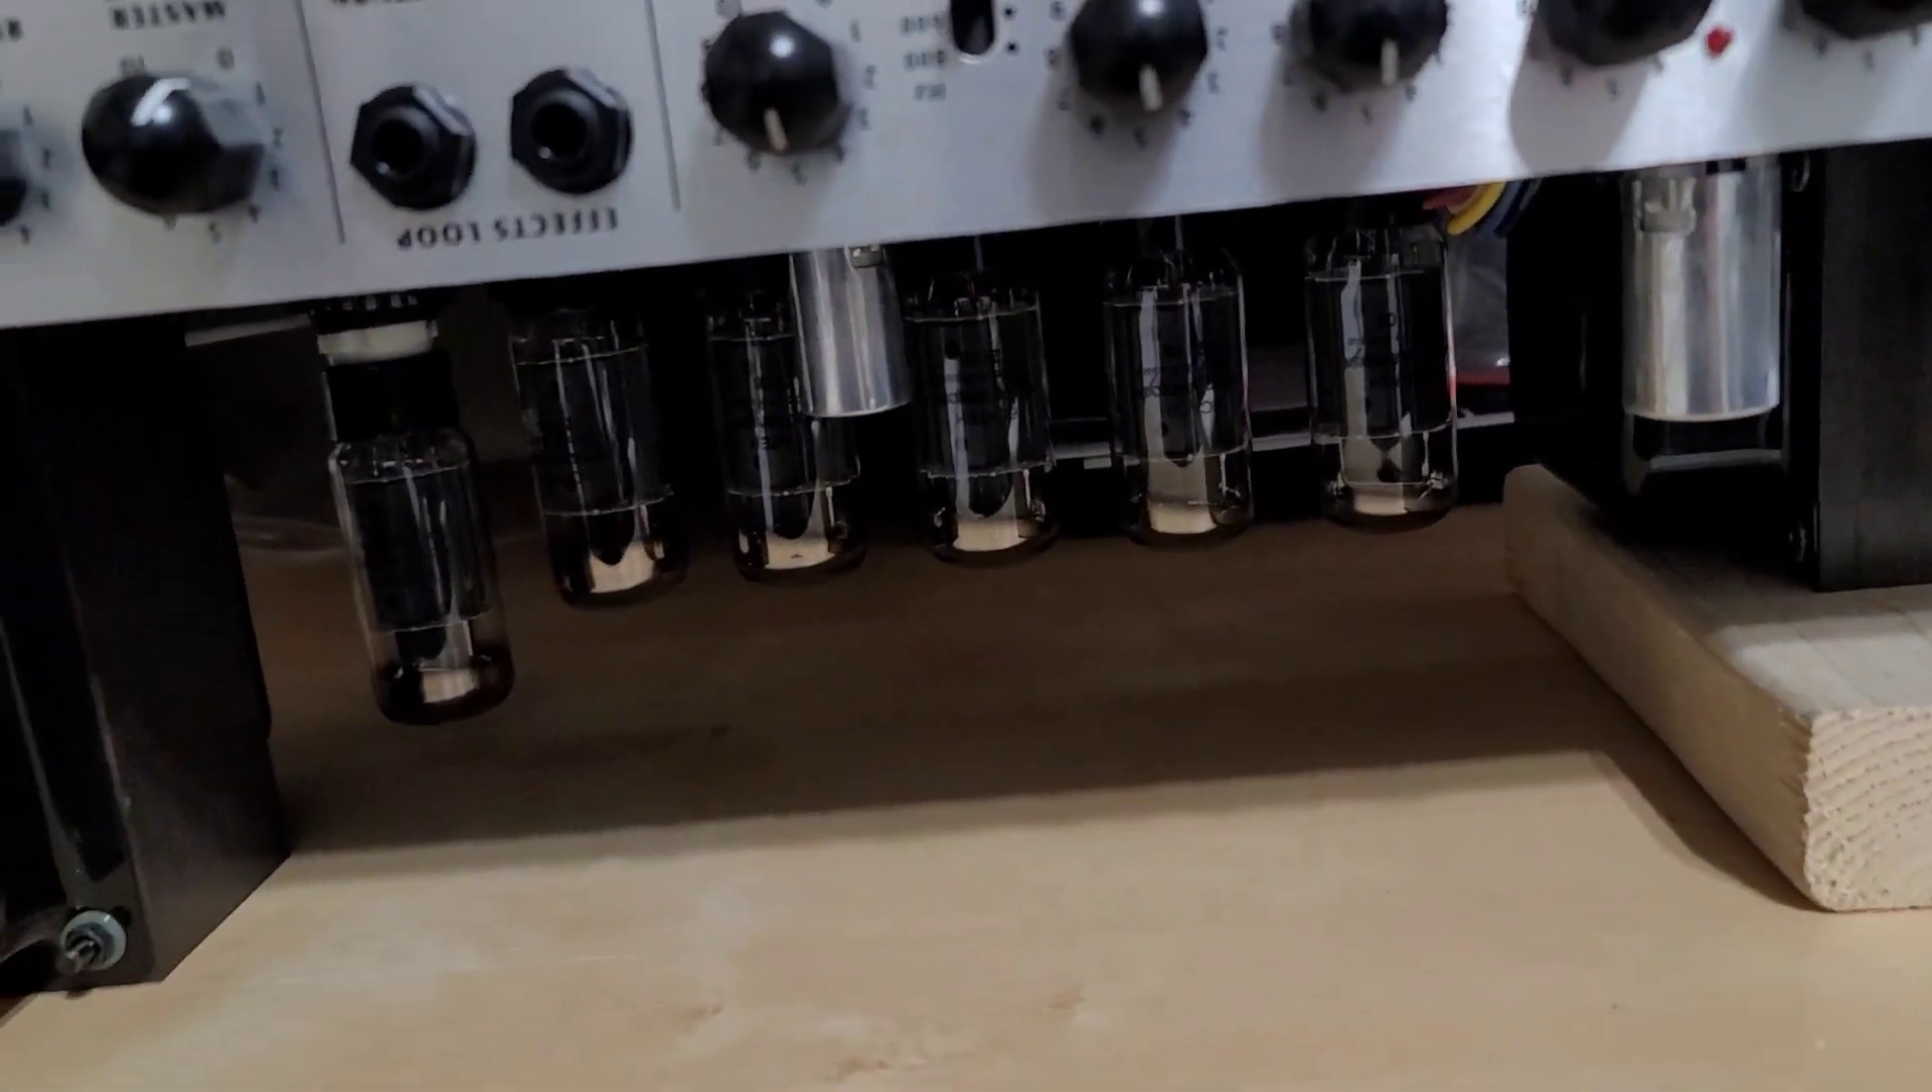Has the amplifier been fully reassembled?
No.